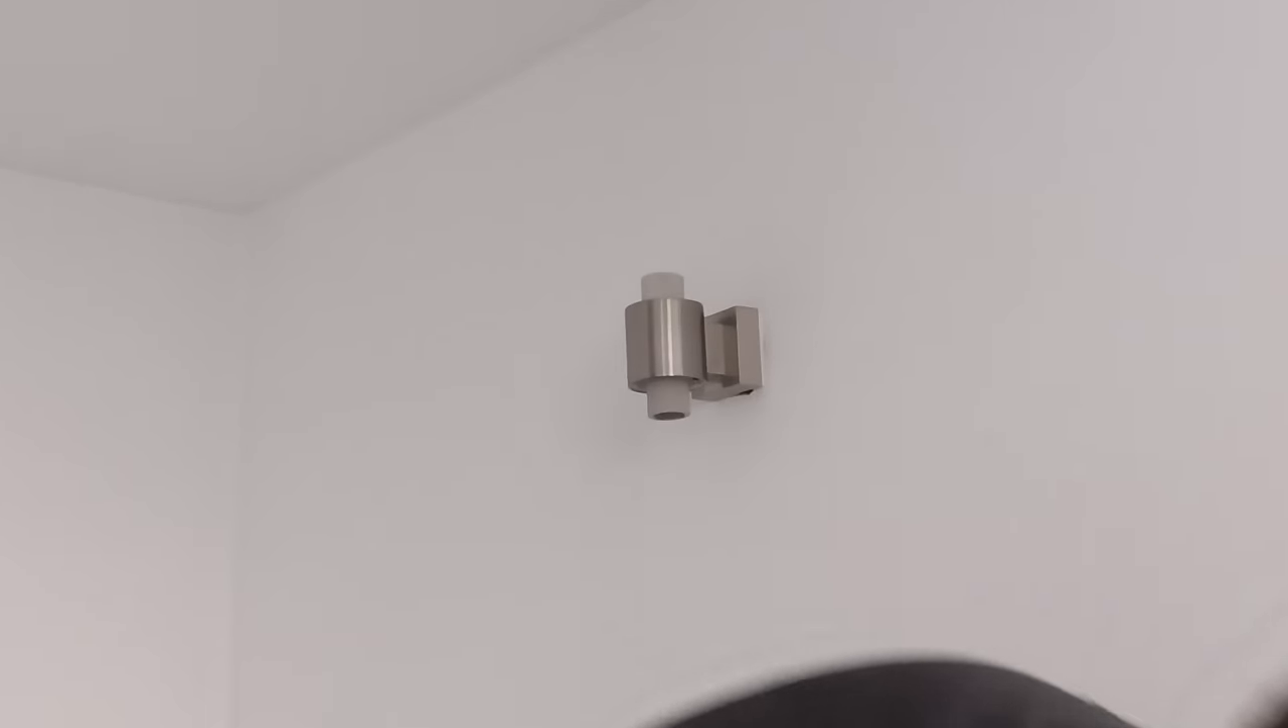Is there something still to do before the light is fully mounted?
No.